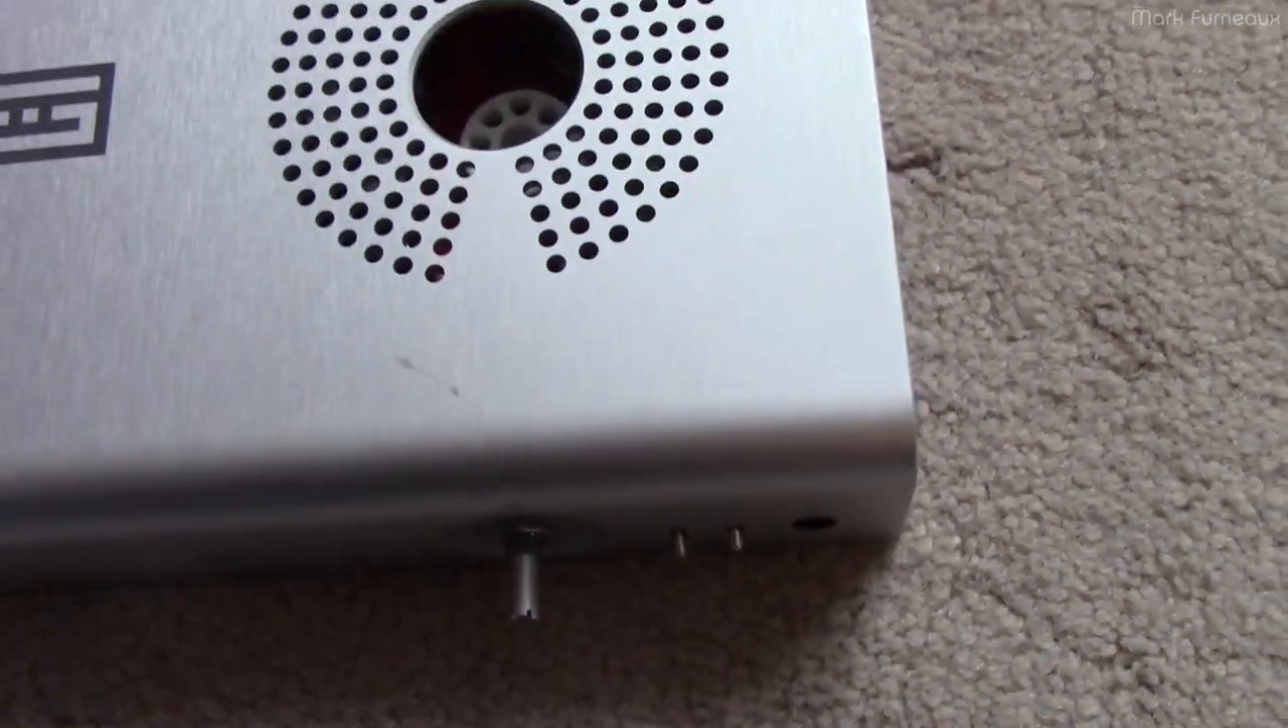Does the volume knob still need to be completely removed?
No.